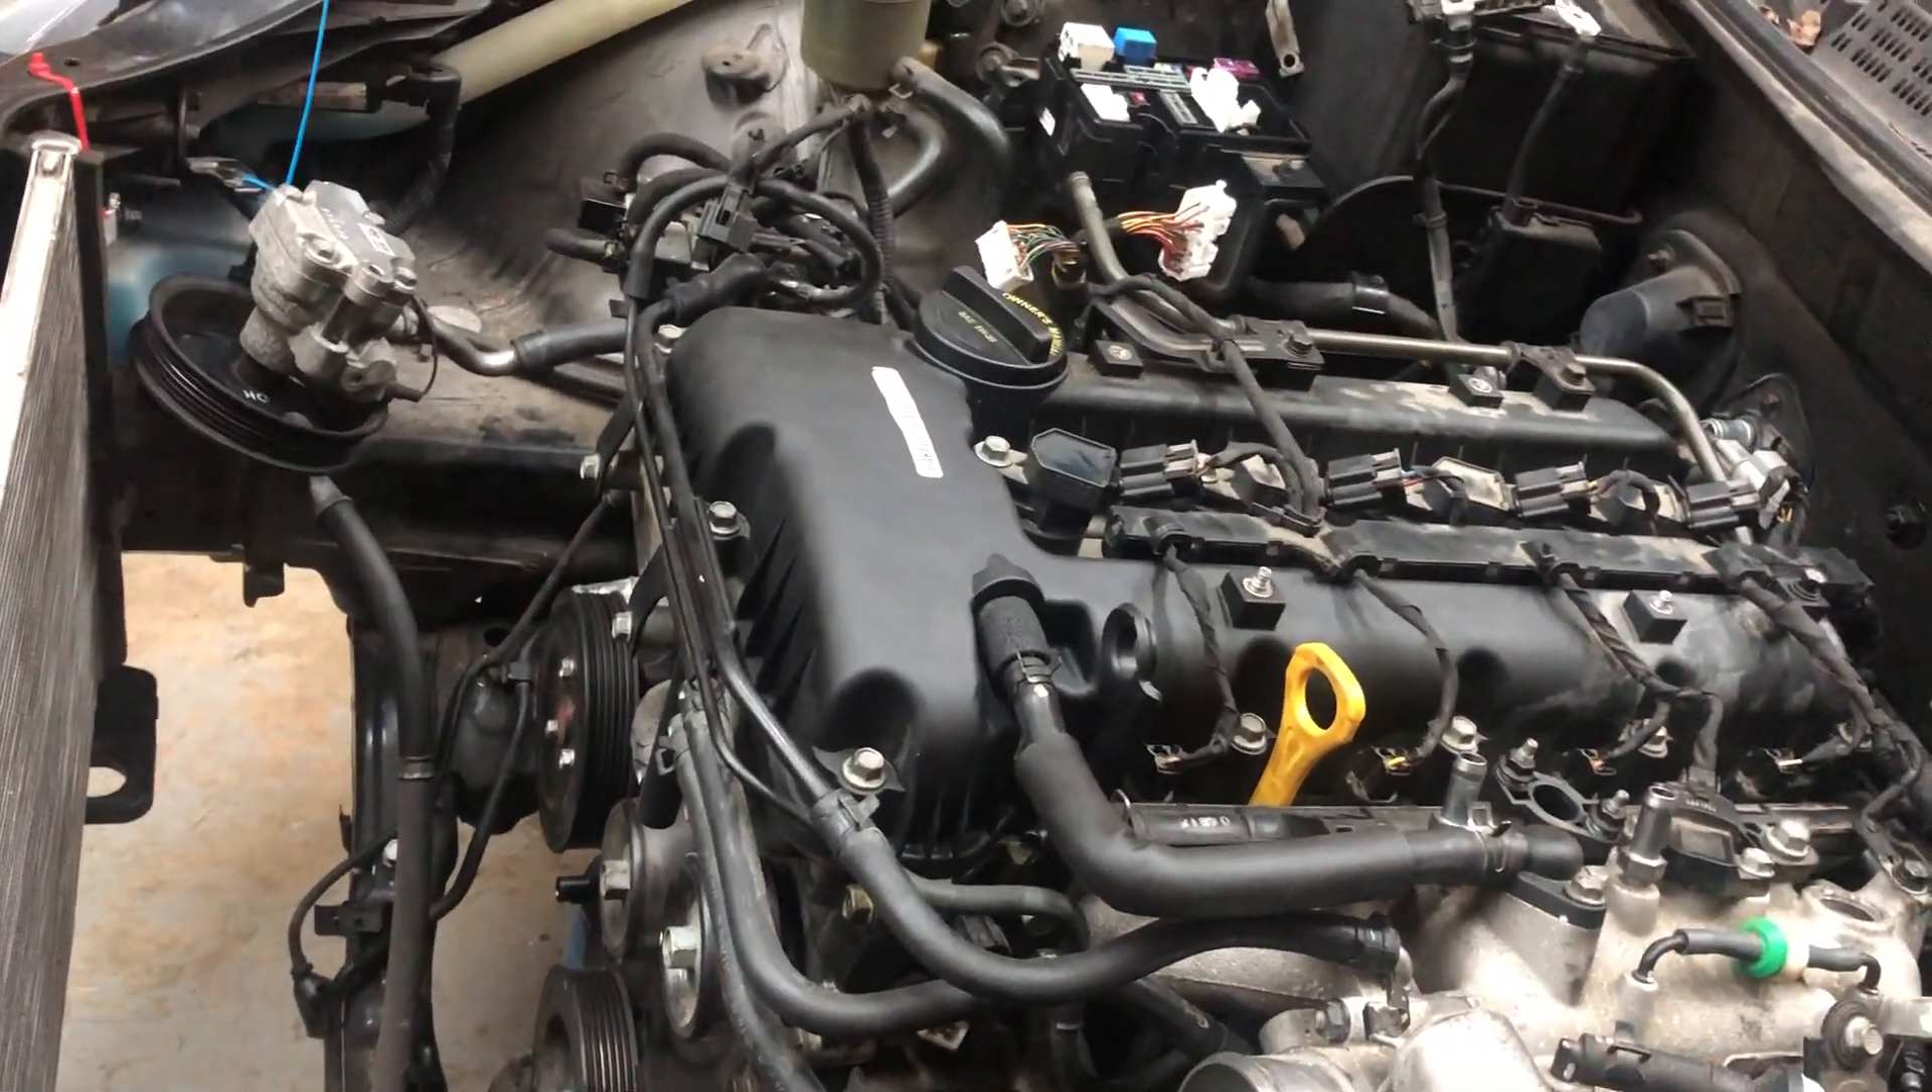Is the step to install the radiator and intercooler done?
No.